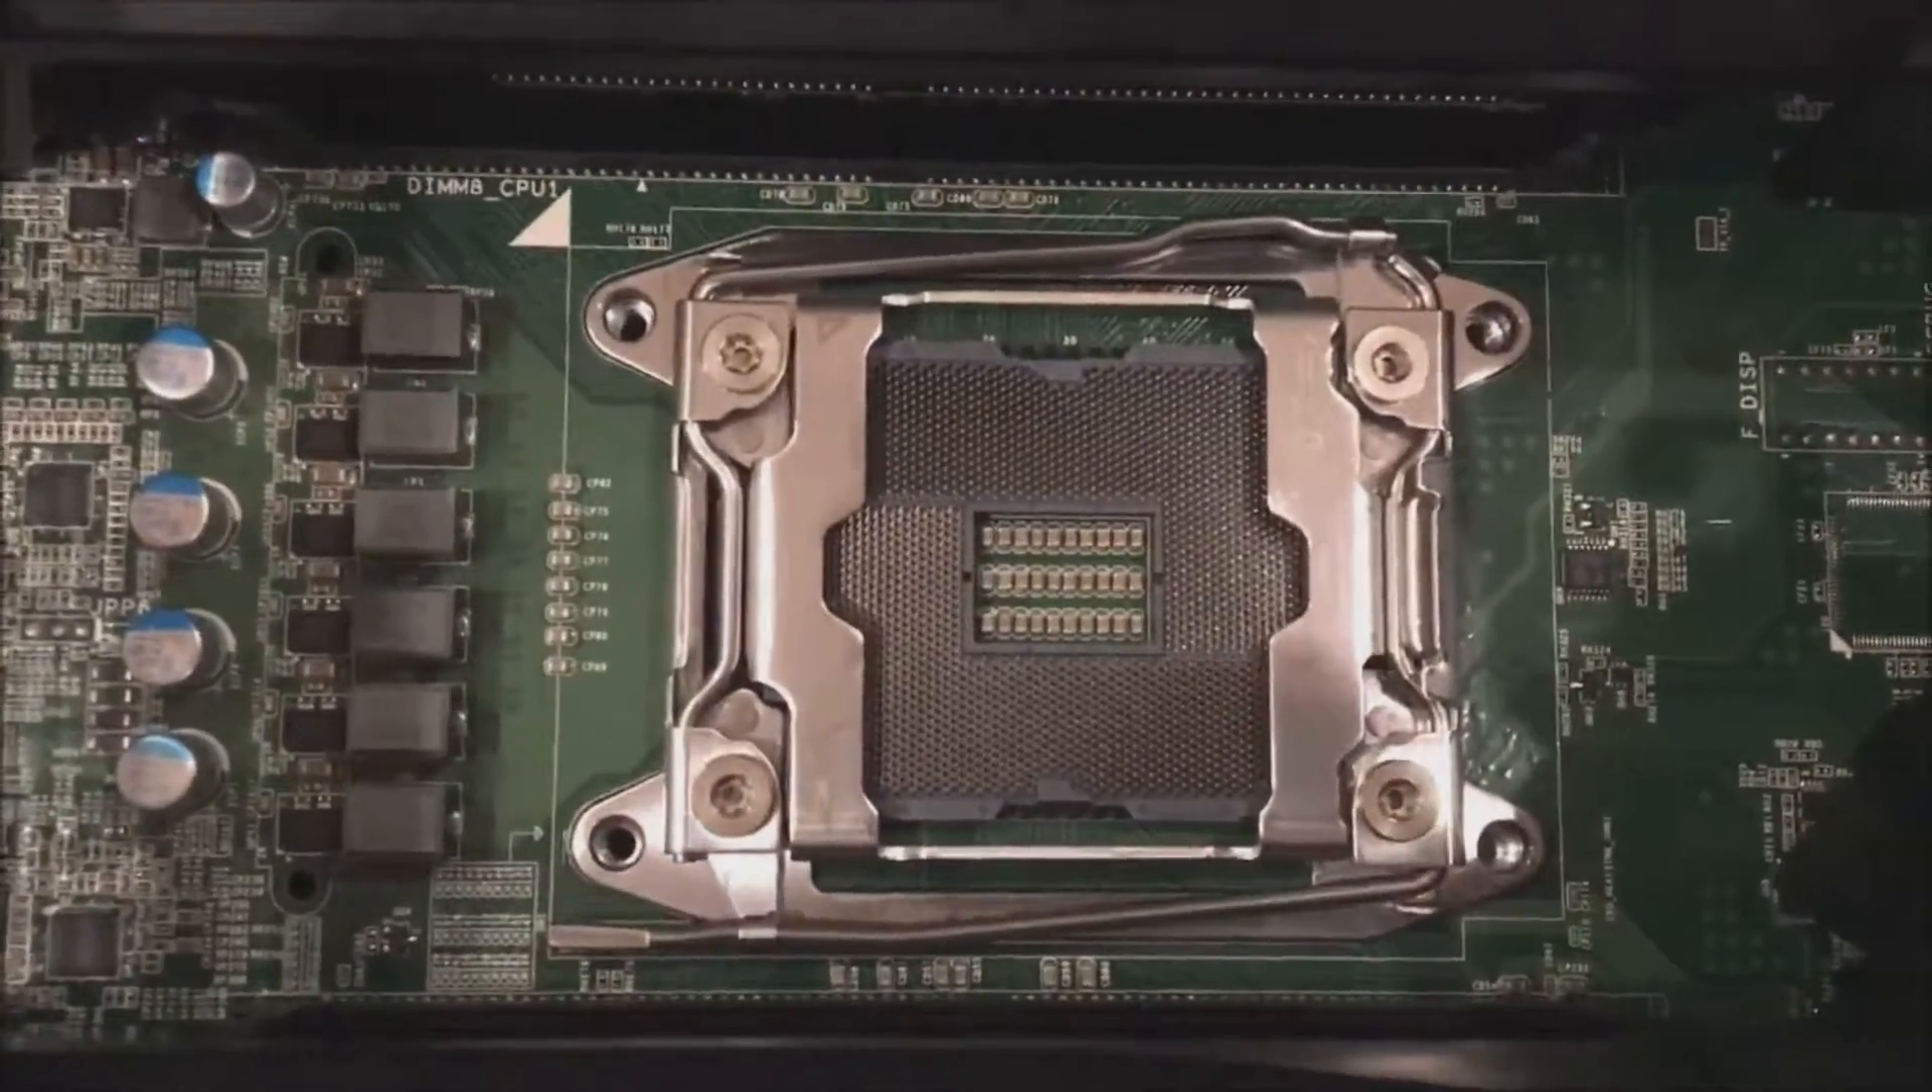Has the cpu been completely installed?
No.